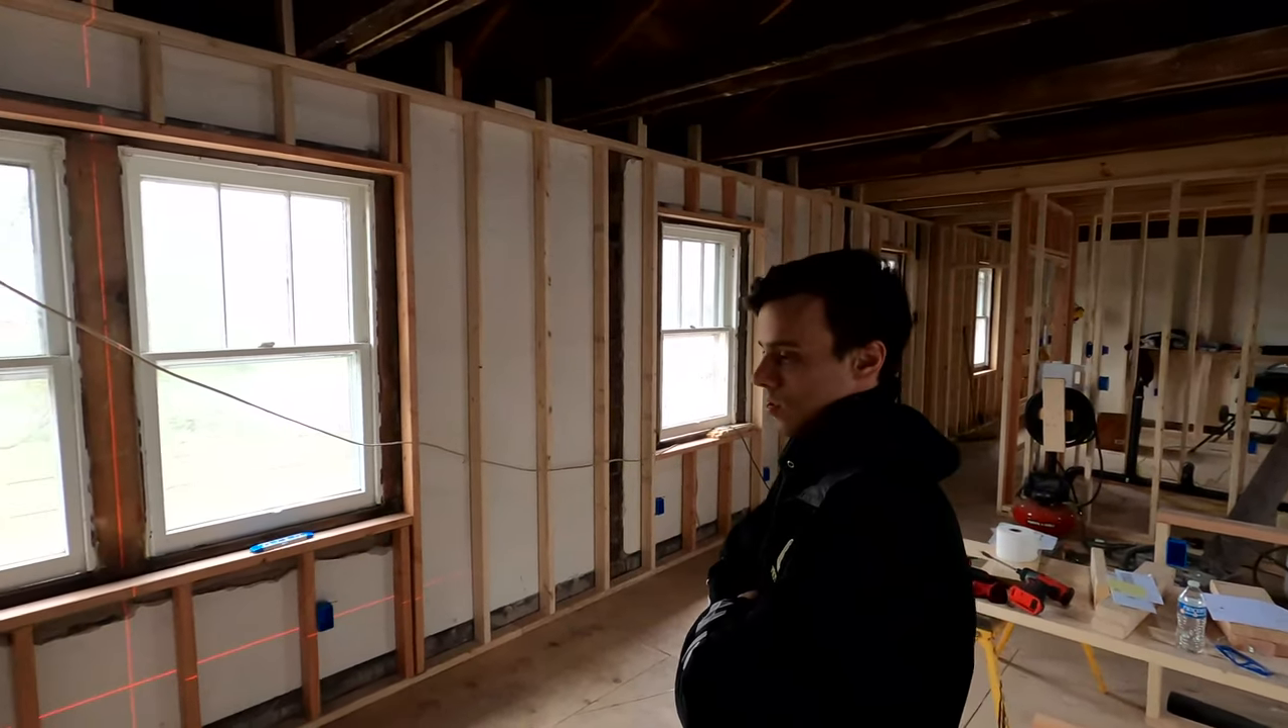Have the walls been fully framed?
Yes.